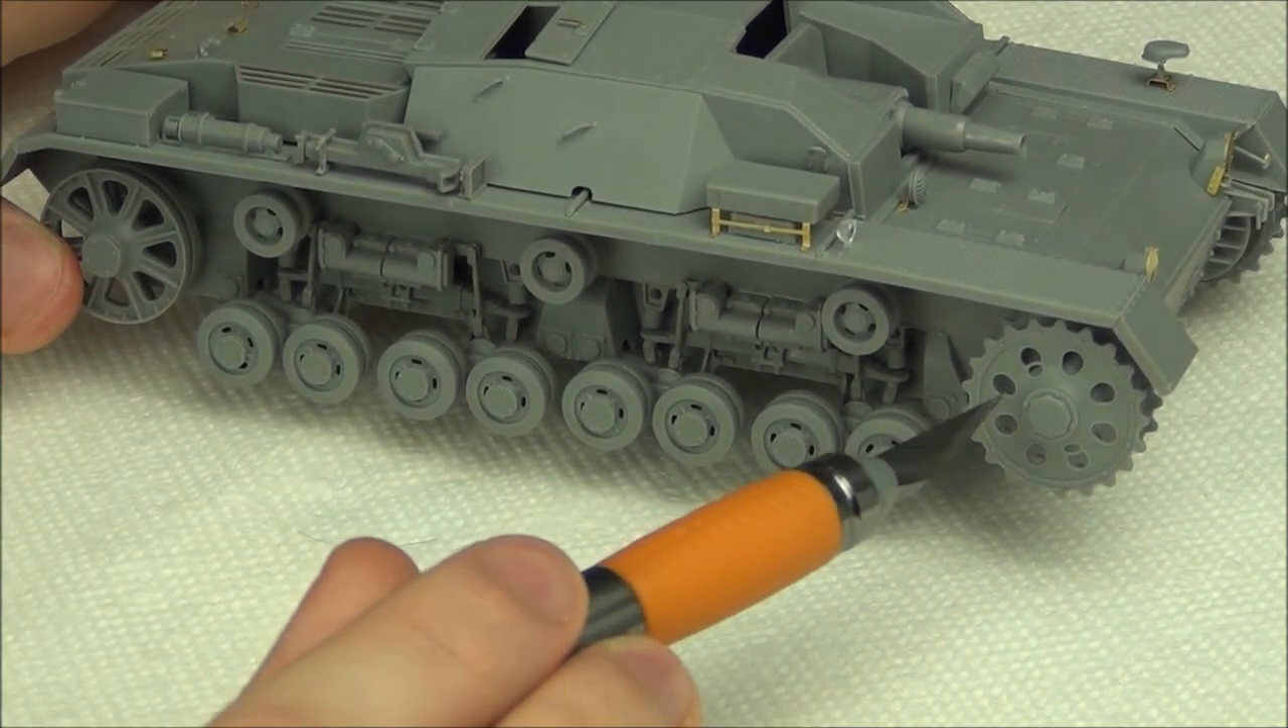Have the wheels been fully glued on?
Yes.